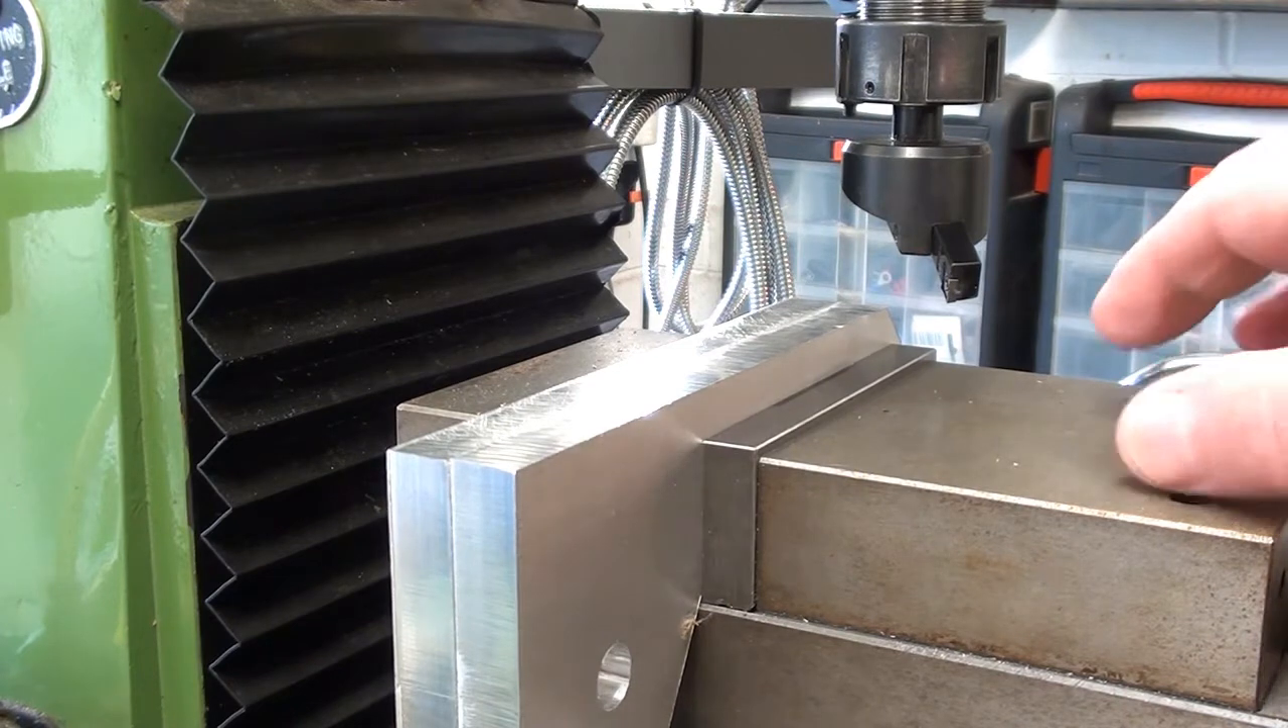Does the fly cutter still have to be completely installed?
No.